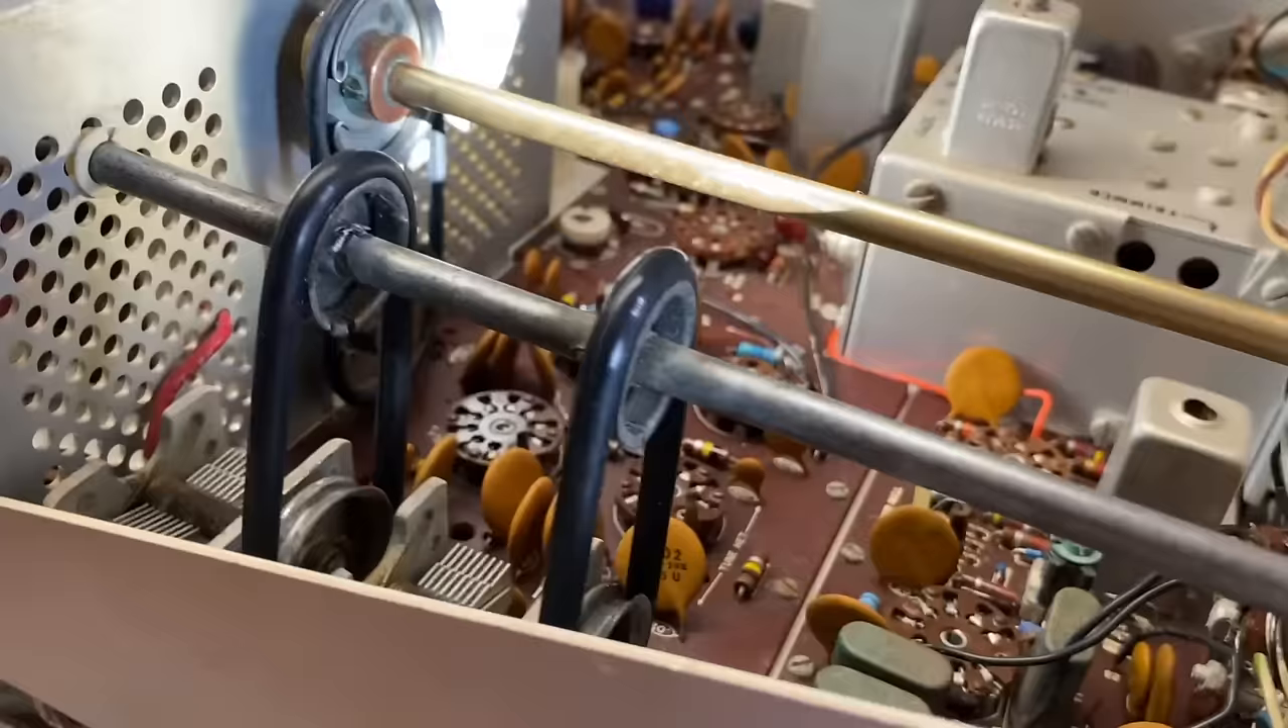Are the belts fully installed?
Yes.